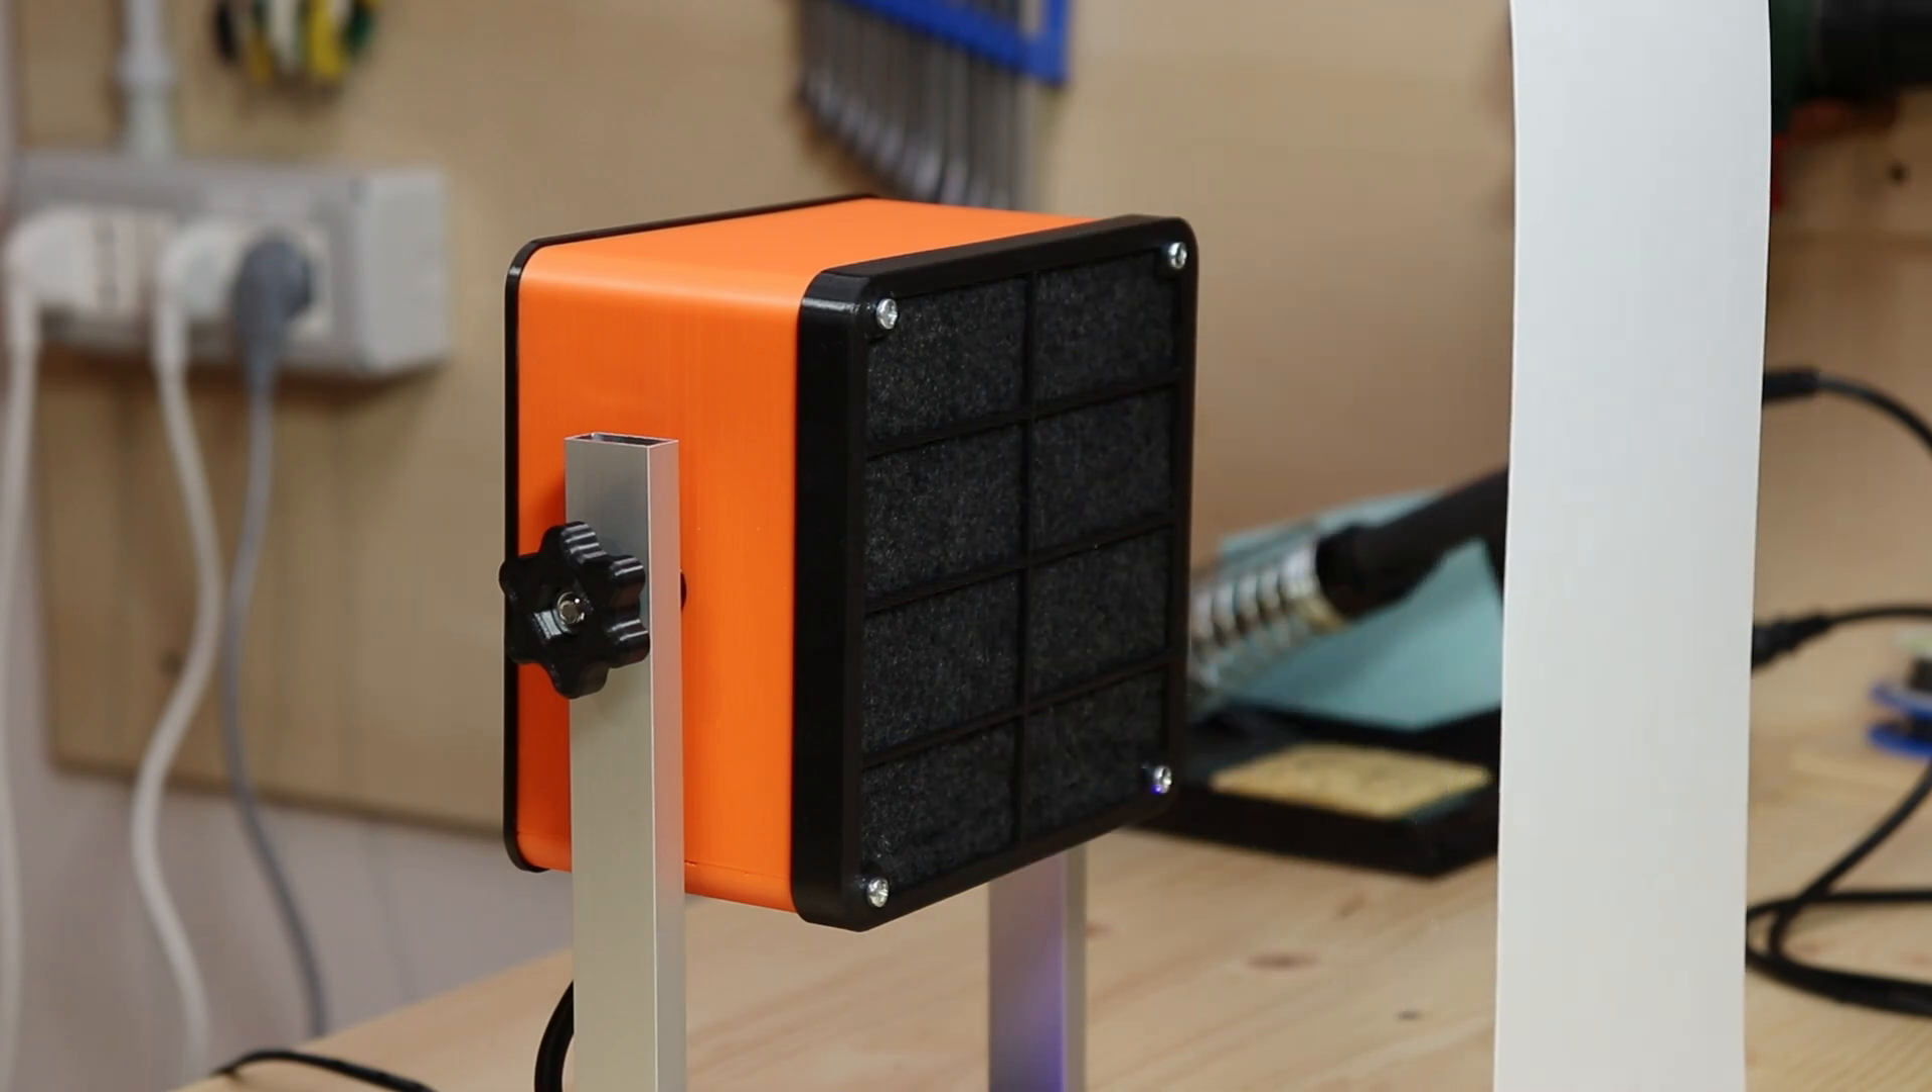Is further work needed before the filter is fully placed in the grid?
No.